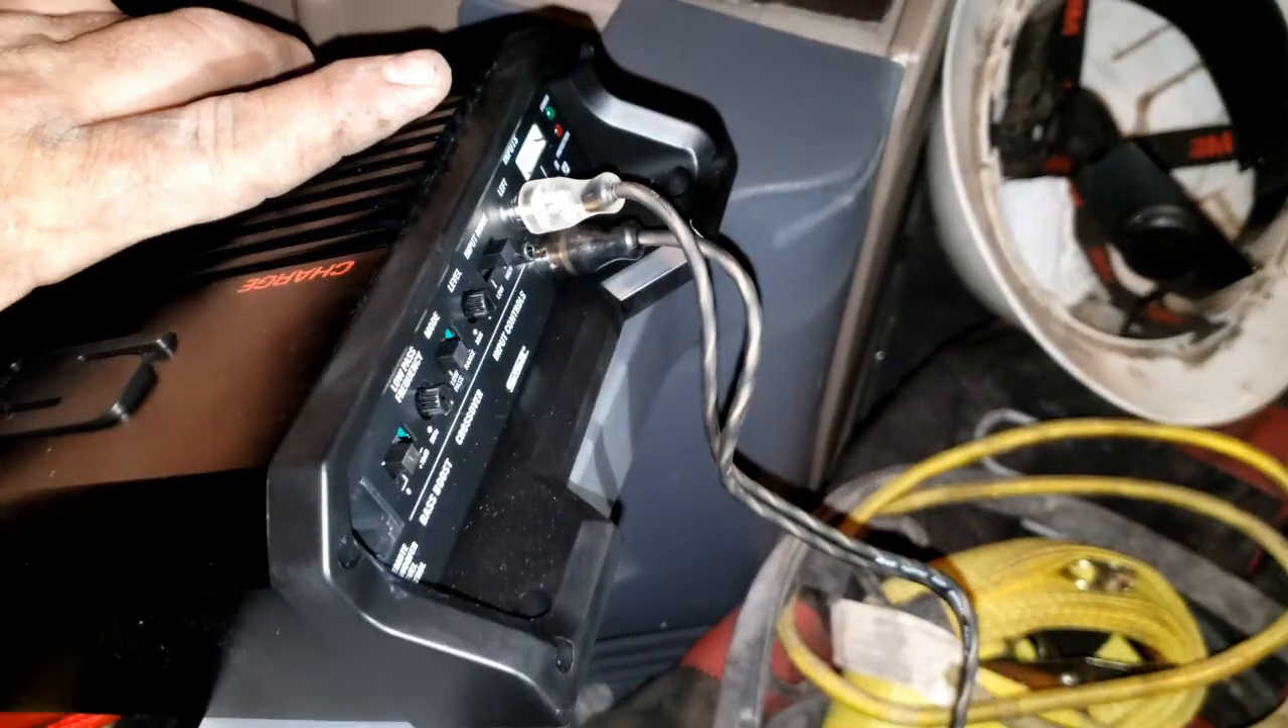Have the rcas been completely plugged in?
Yes.